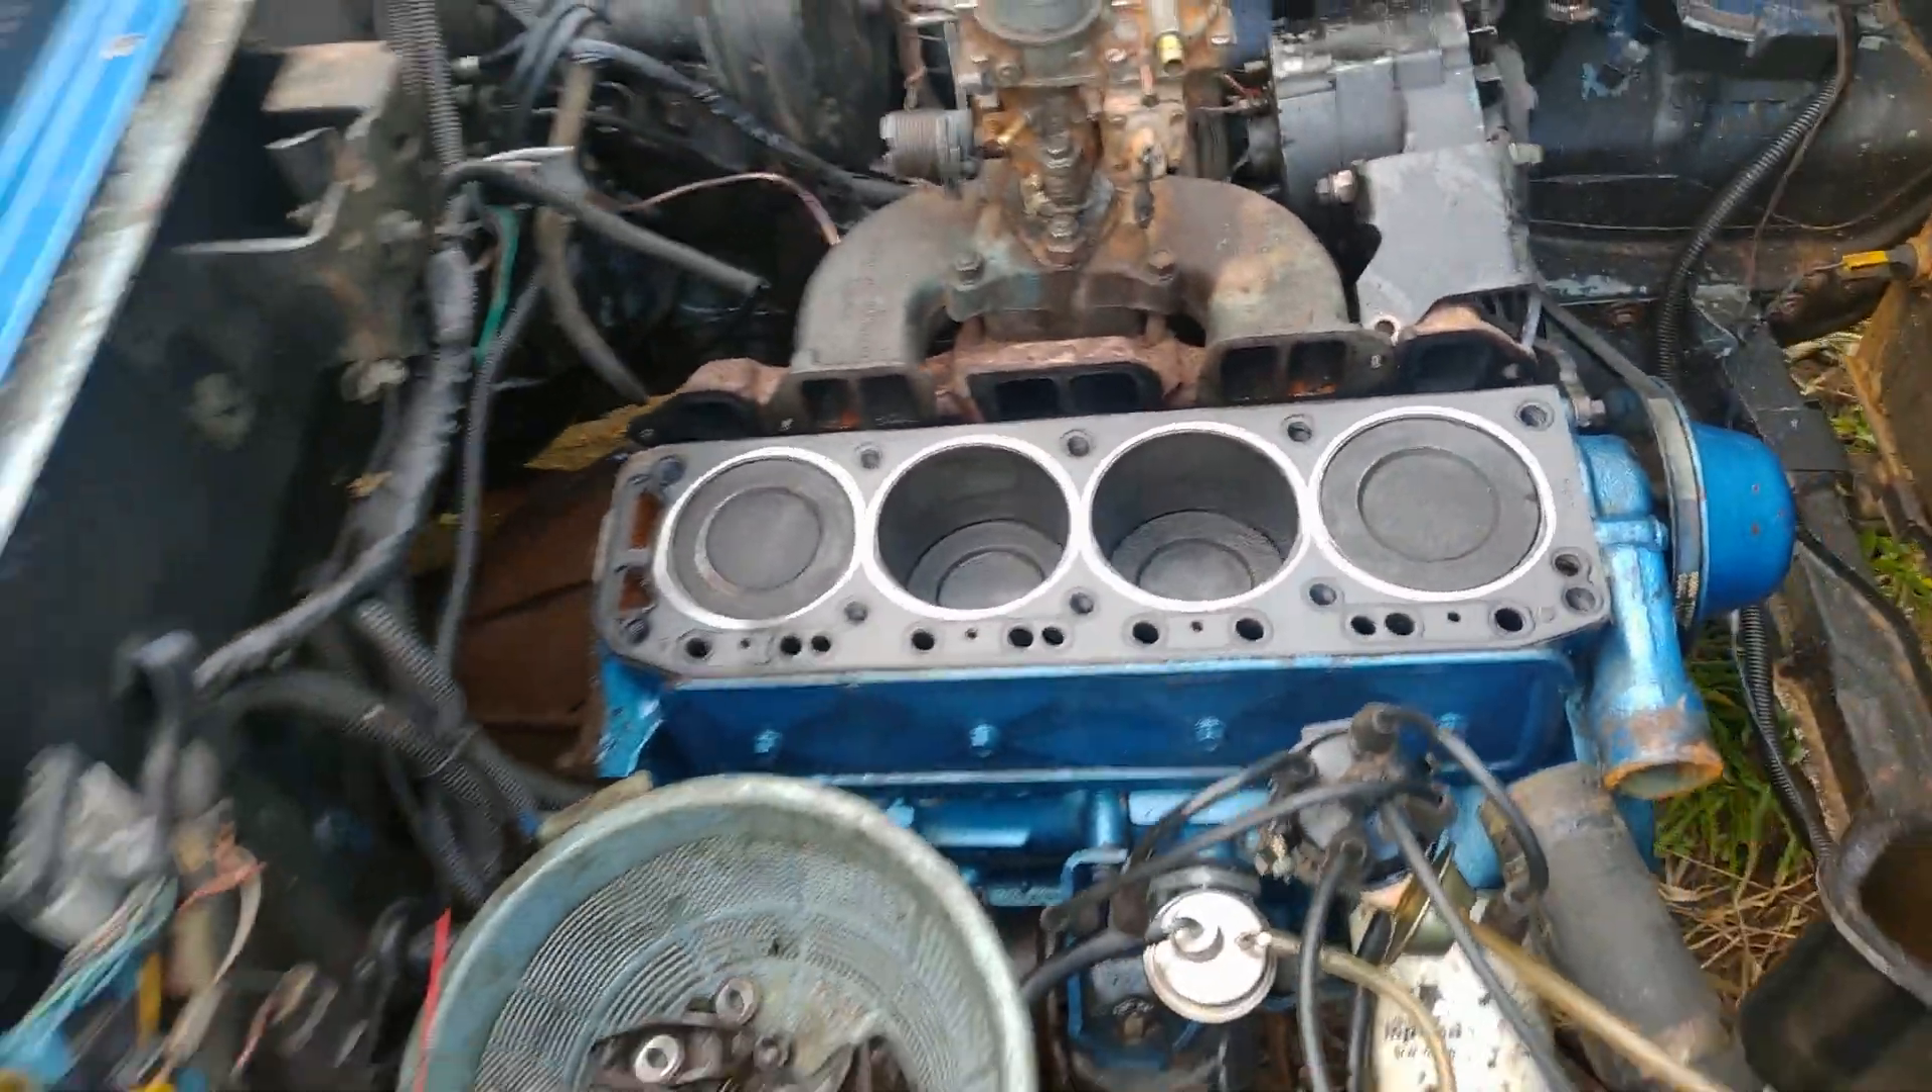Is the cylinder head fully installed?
No.